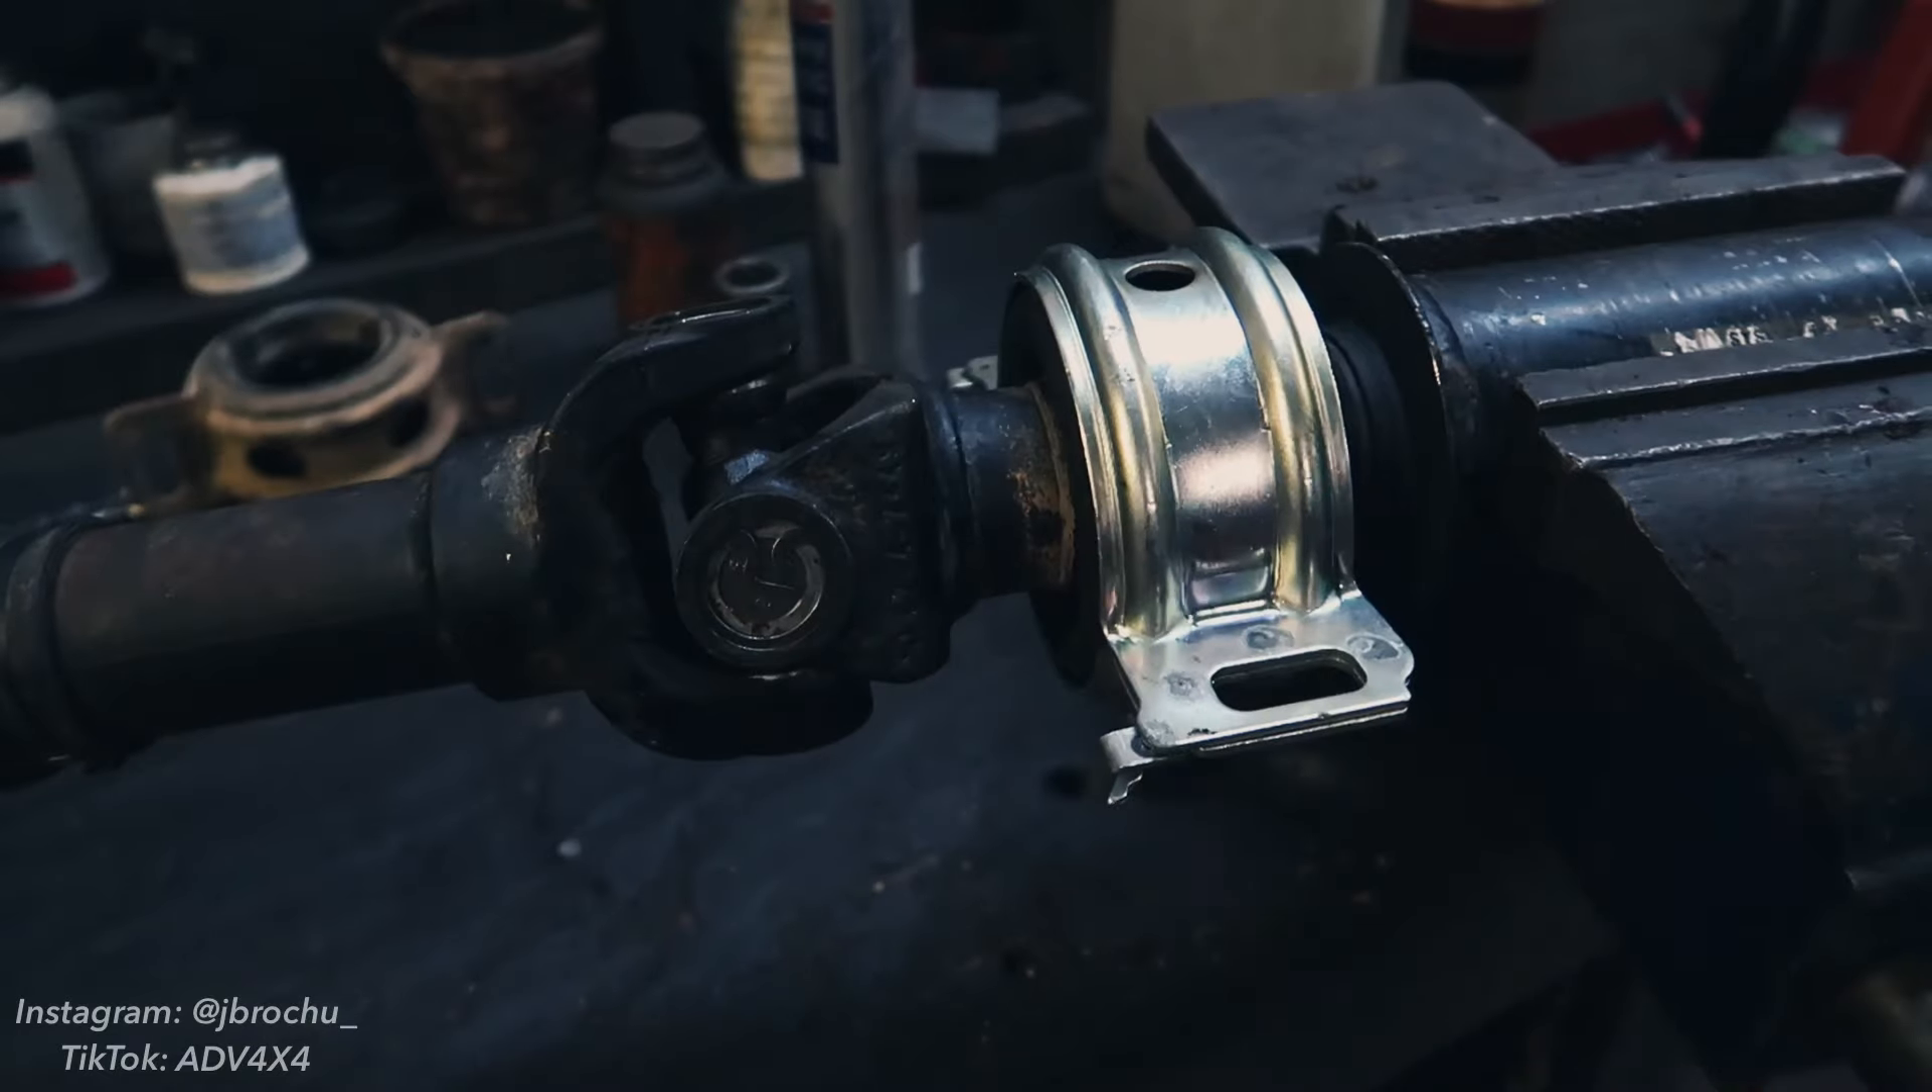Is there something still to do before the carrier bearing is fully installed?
No.